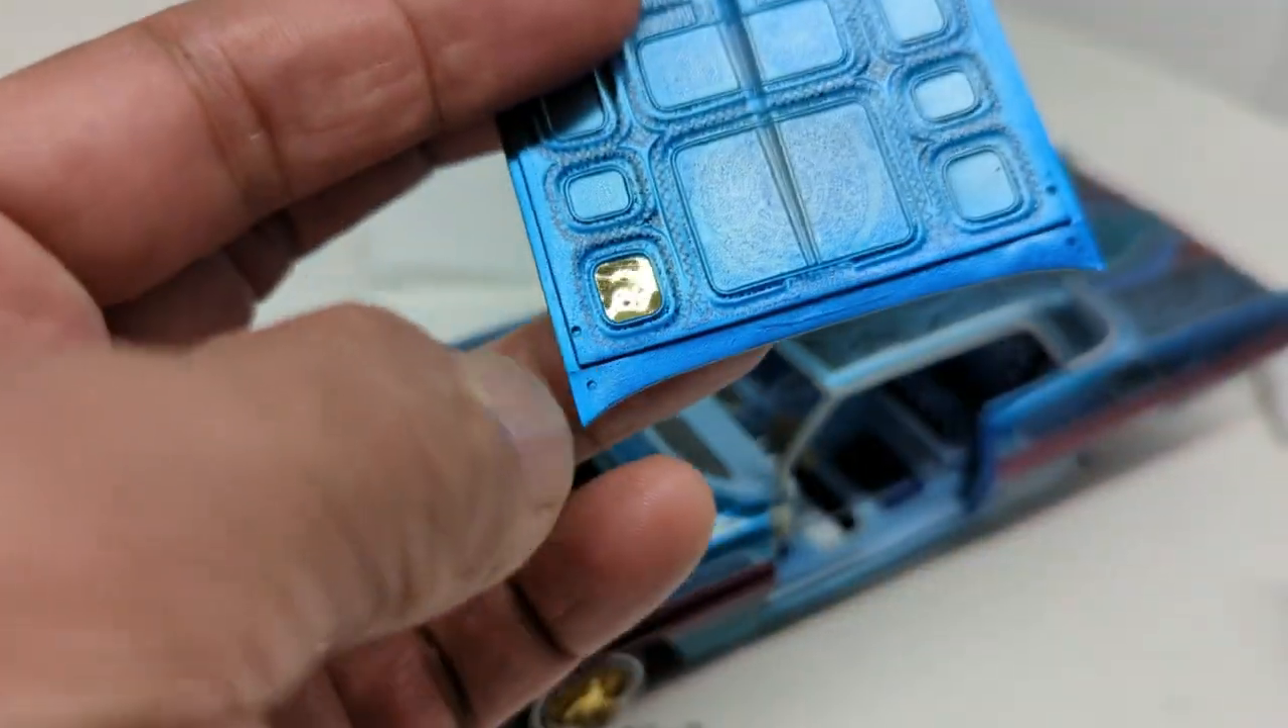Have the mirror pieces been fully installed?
No.